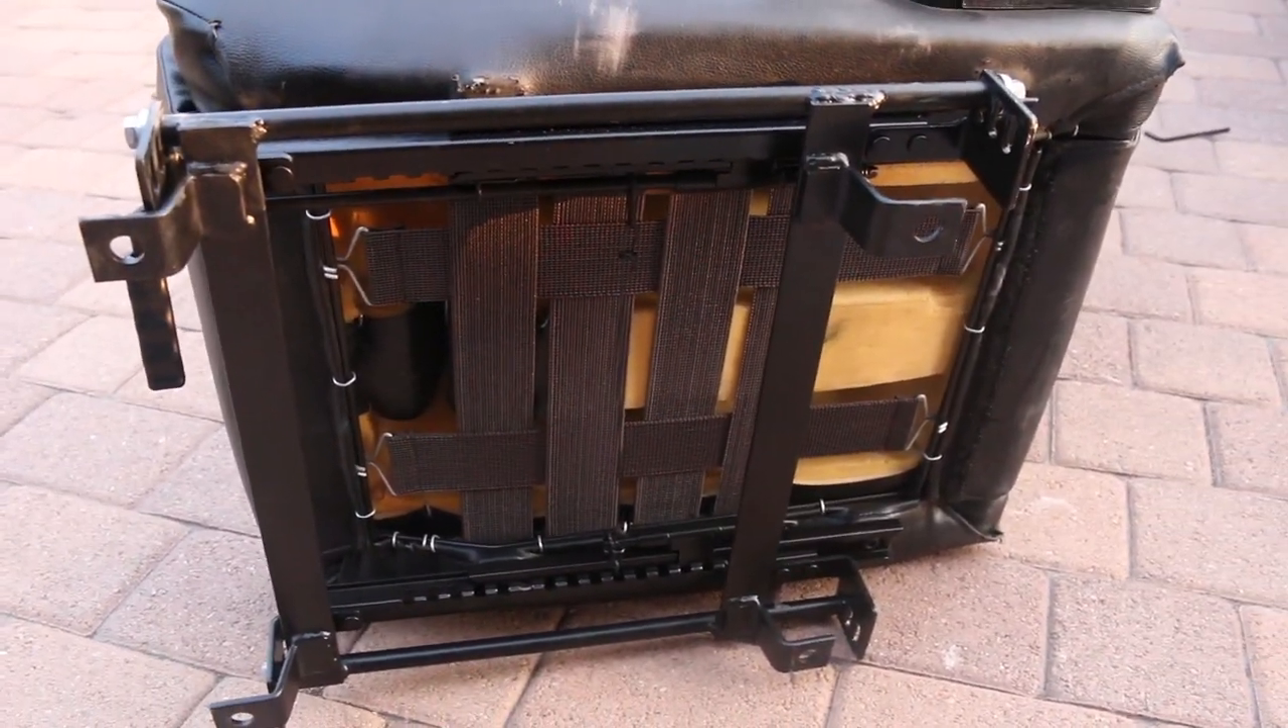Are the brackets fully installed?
Yes.